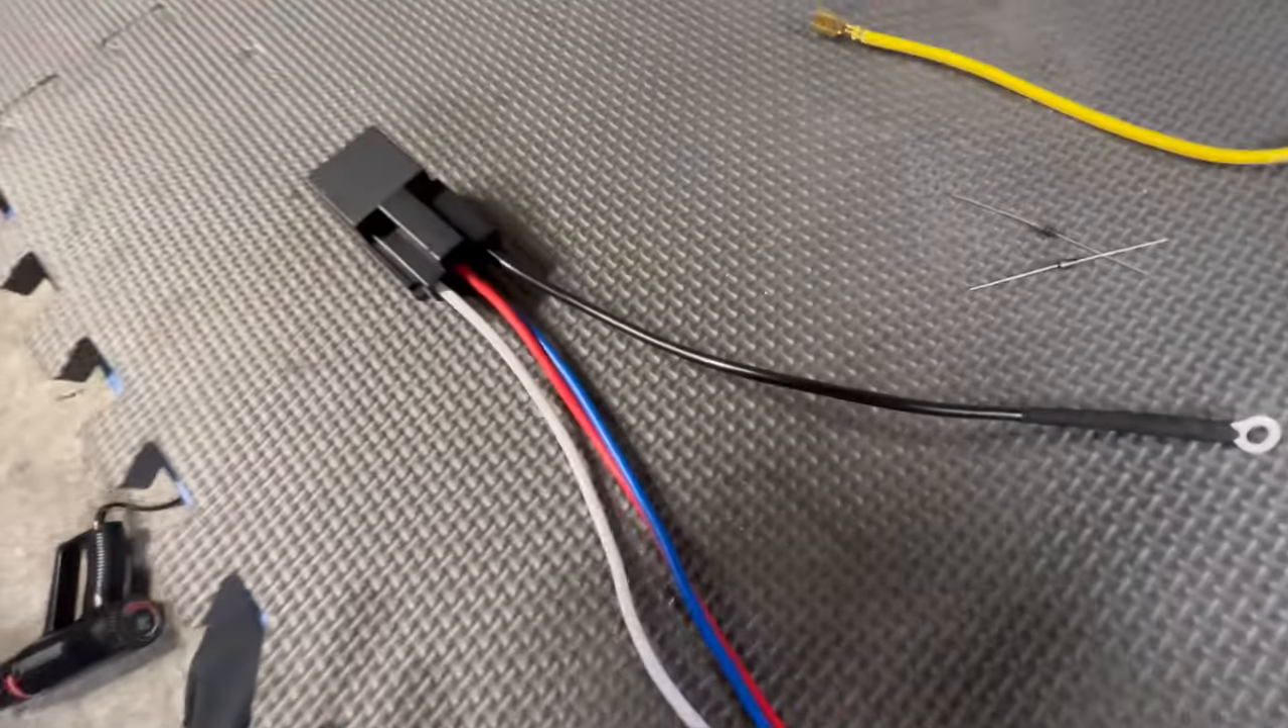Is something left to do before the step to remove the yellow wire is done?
No.